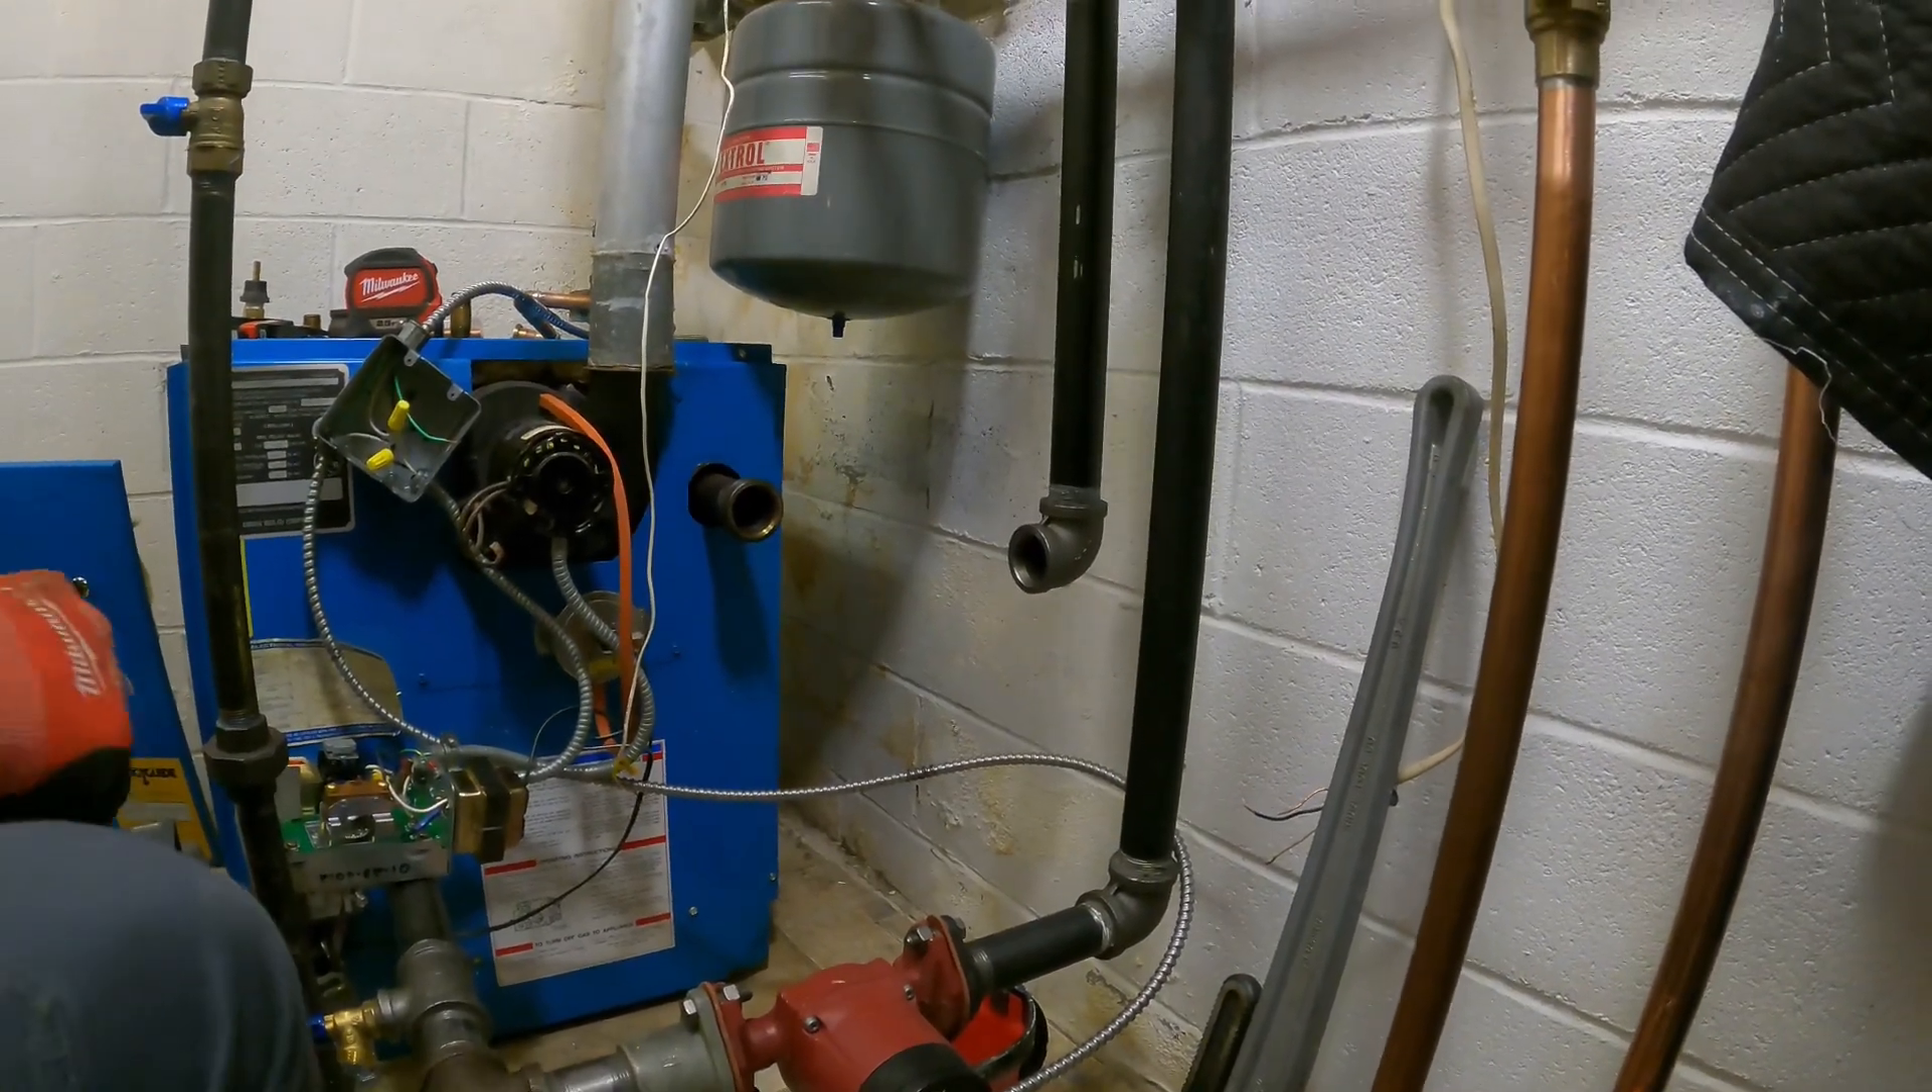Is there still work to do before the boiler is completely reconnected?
Yes.